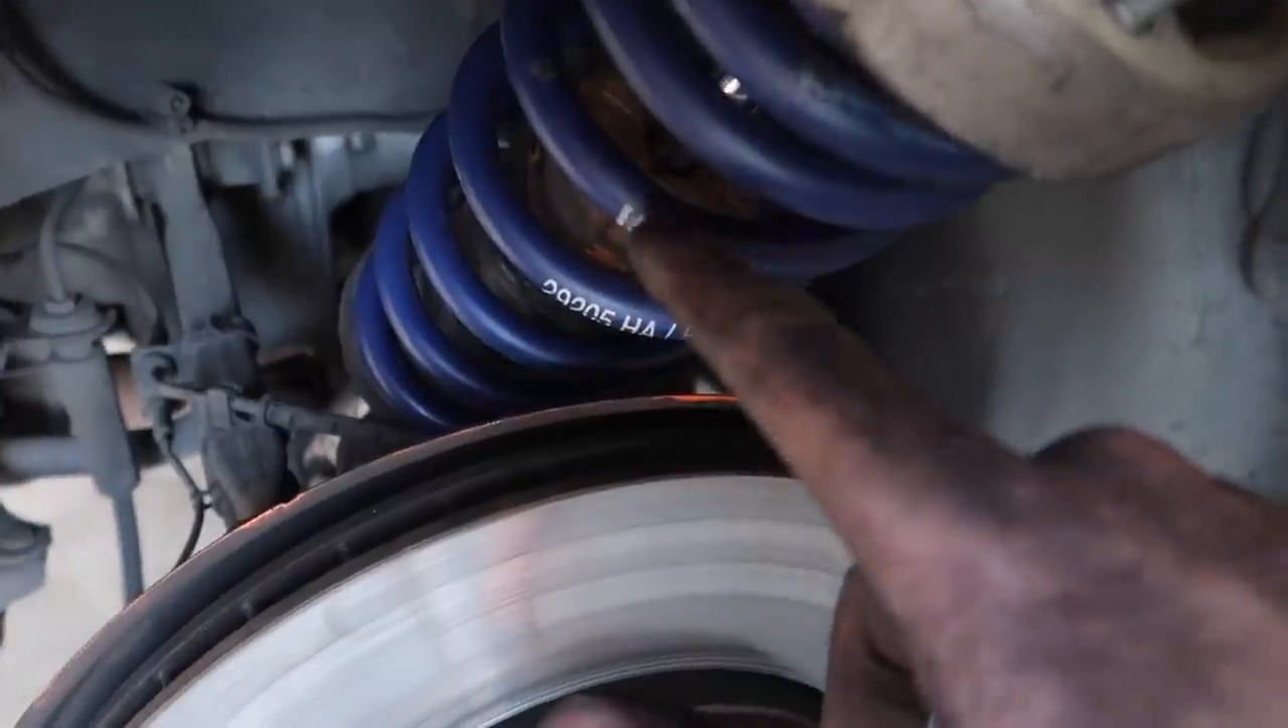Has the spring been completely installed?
Yes.